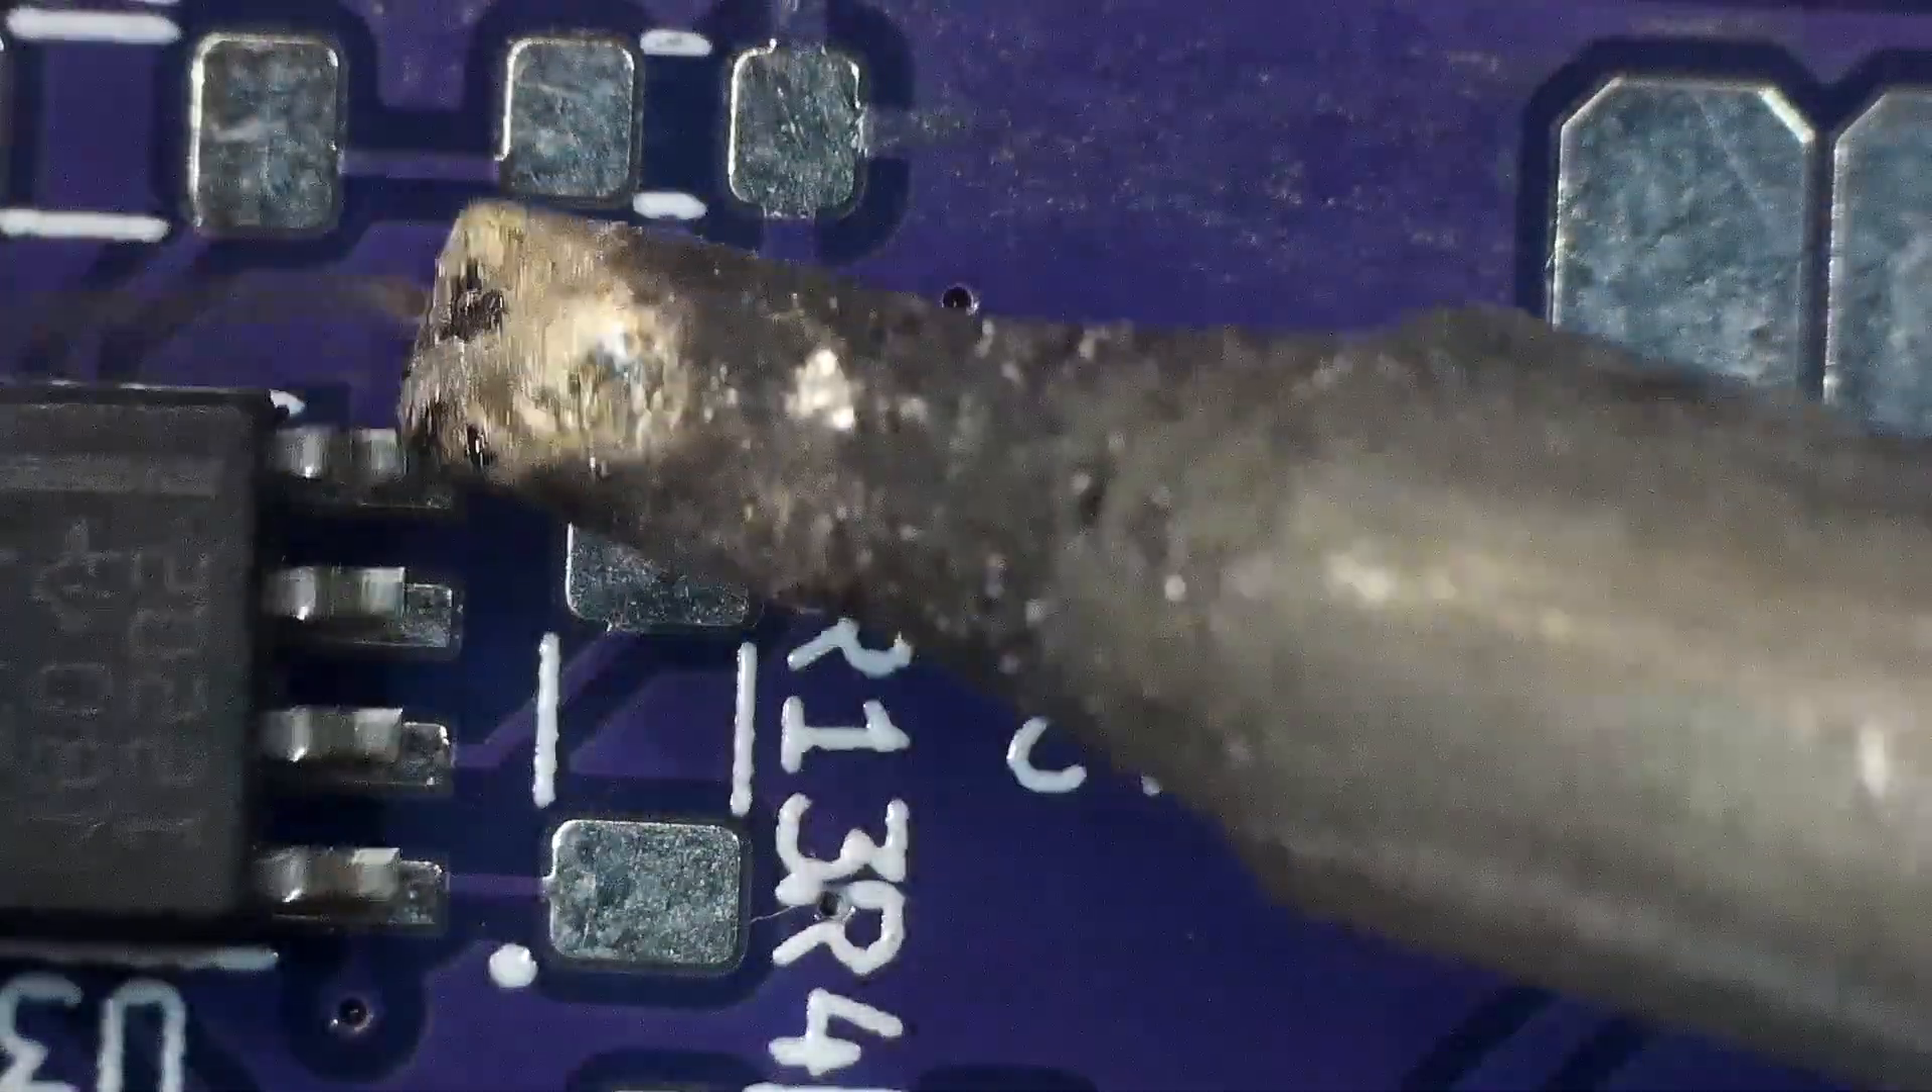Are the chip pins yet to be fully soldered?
Yes.